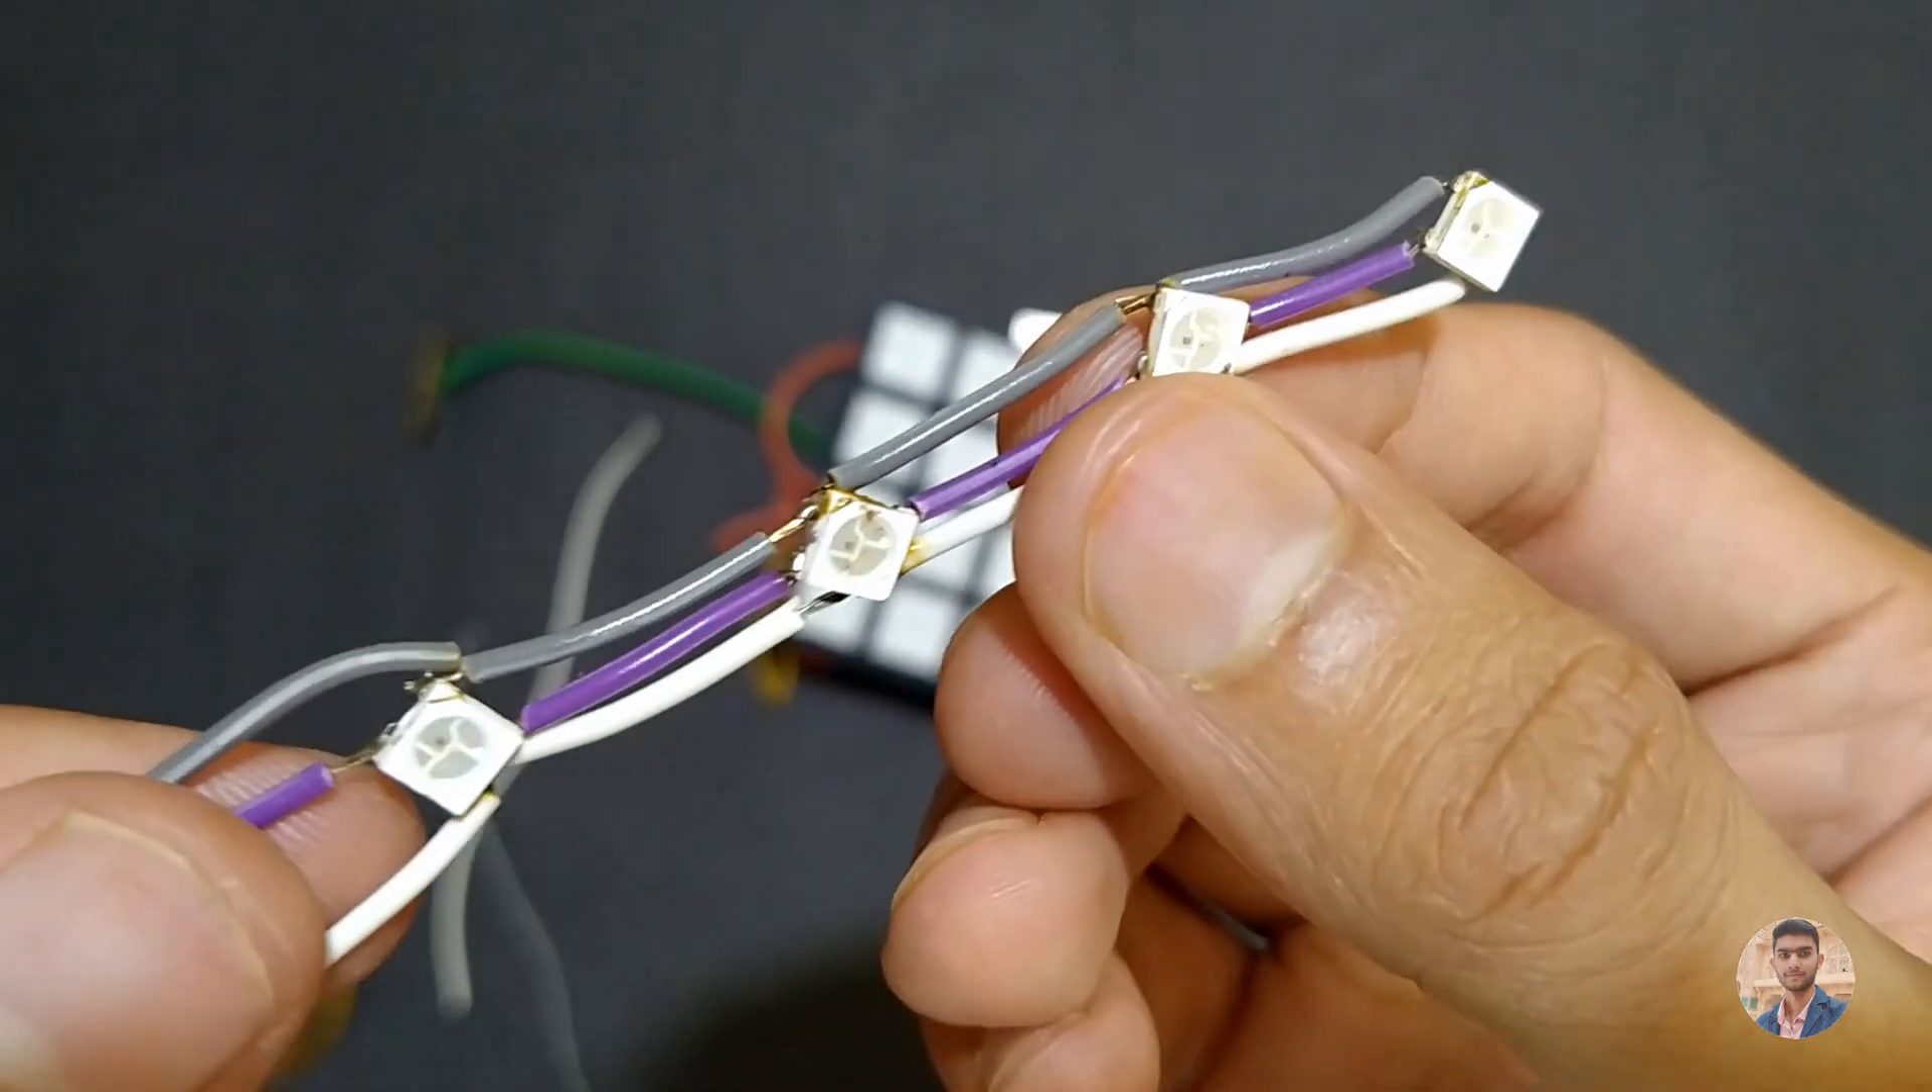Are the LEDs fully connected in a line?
Yes.